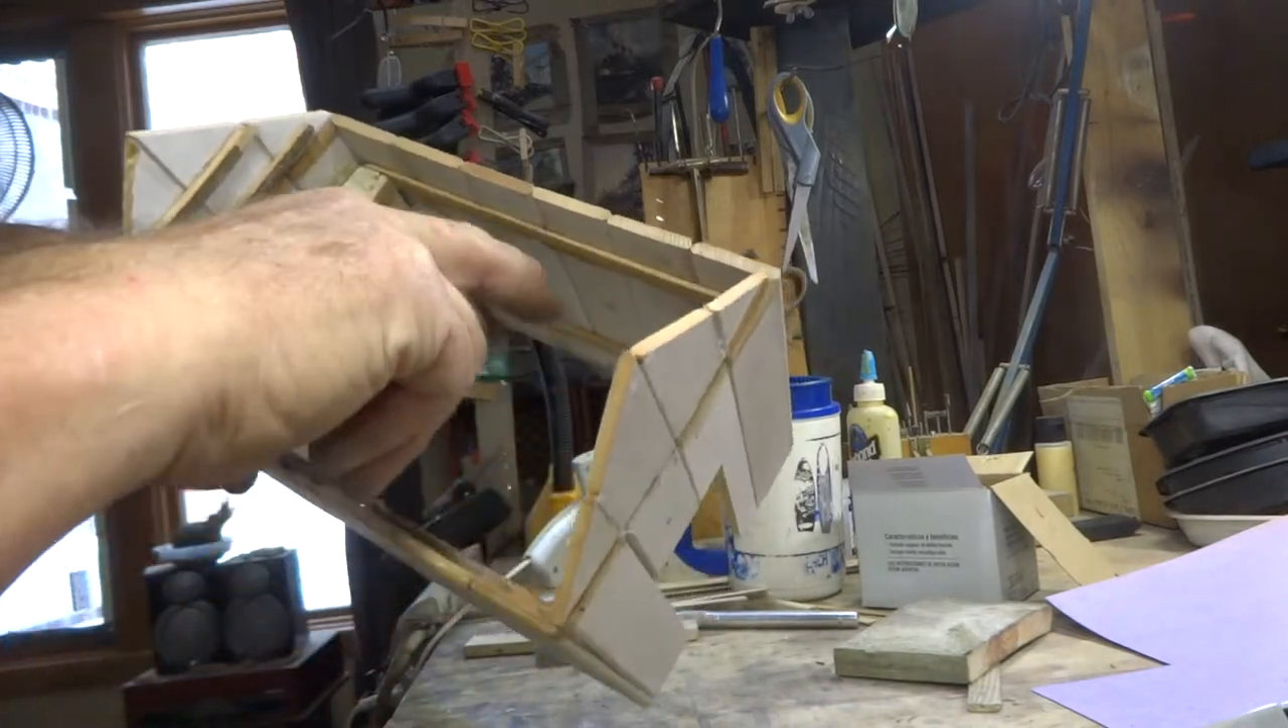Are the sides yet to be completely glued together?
No.